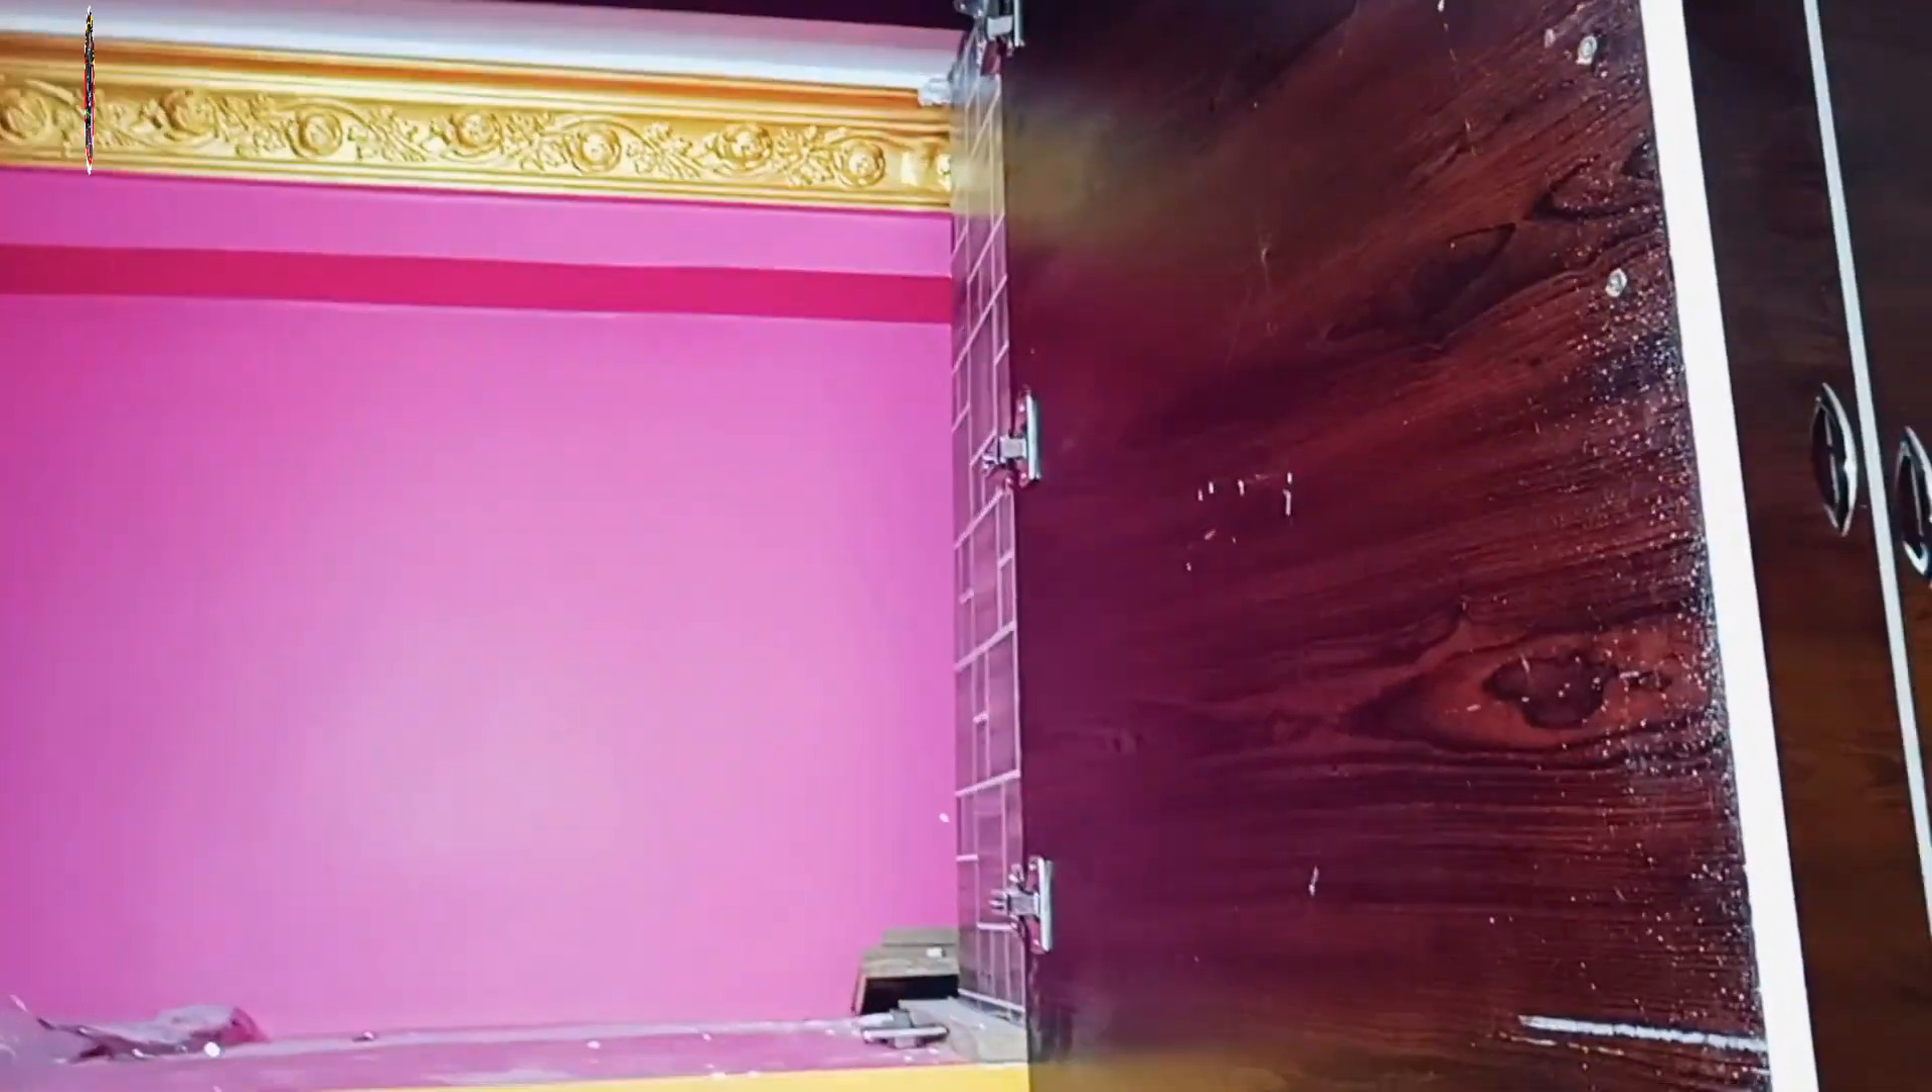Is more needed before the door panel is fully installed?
No.